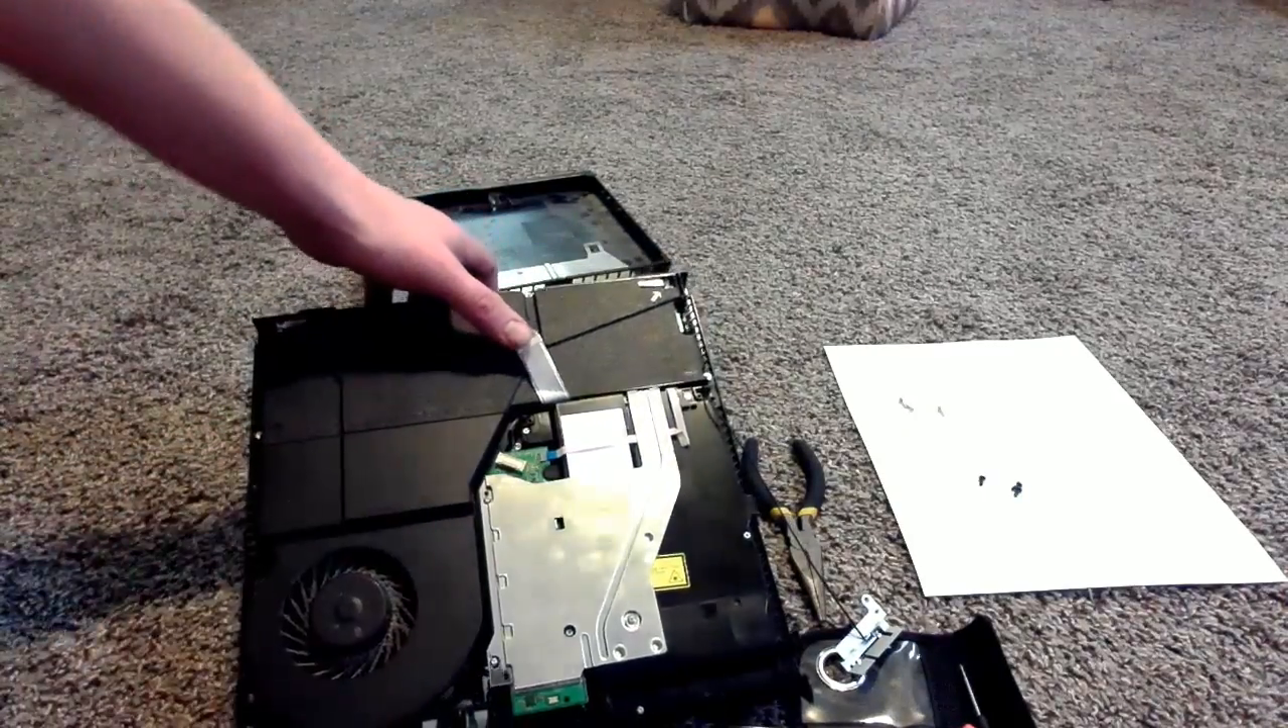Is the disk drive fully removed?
No.